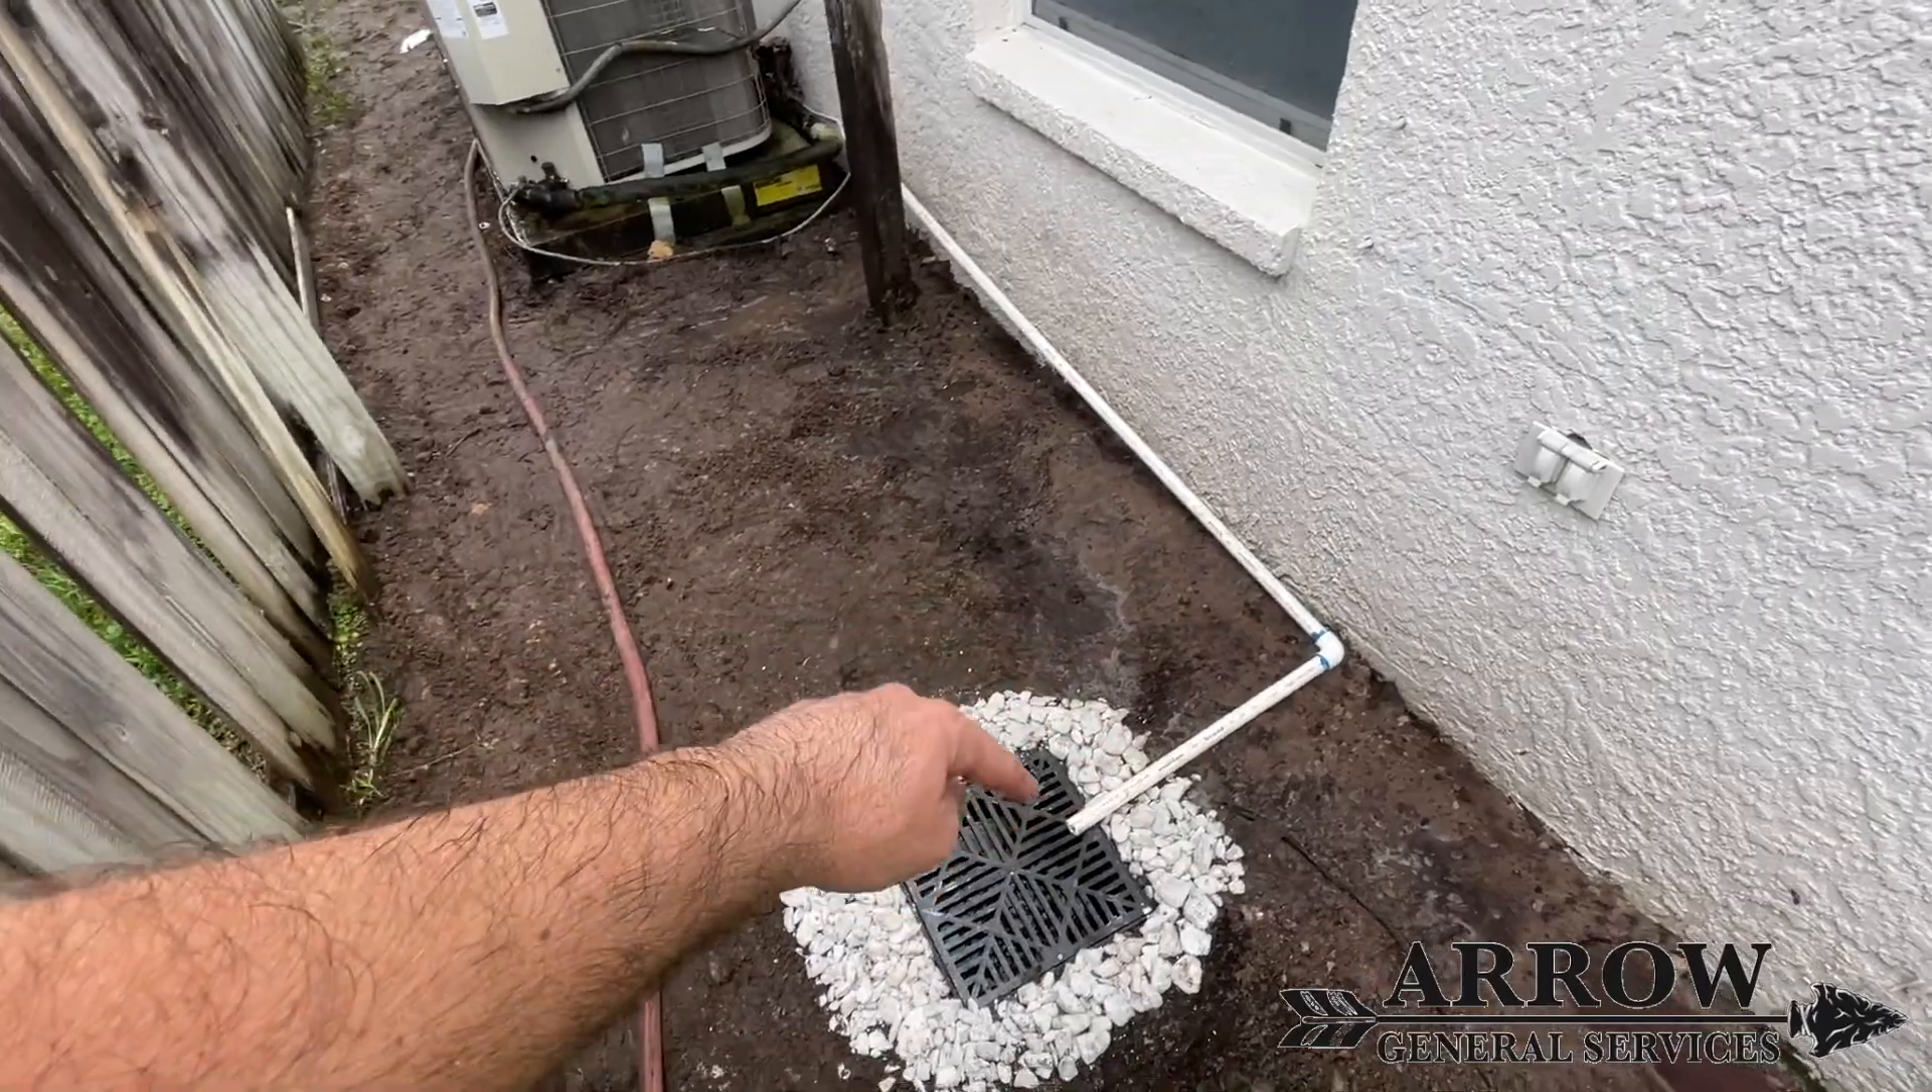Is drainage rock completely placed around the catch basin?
Yes.